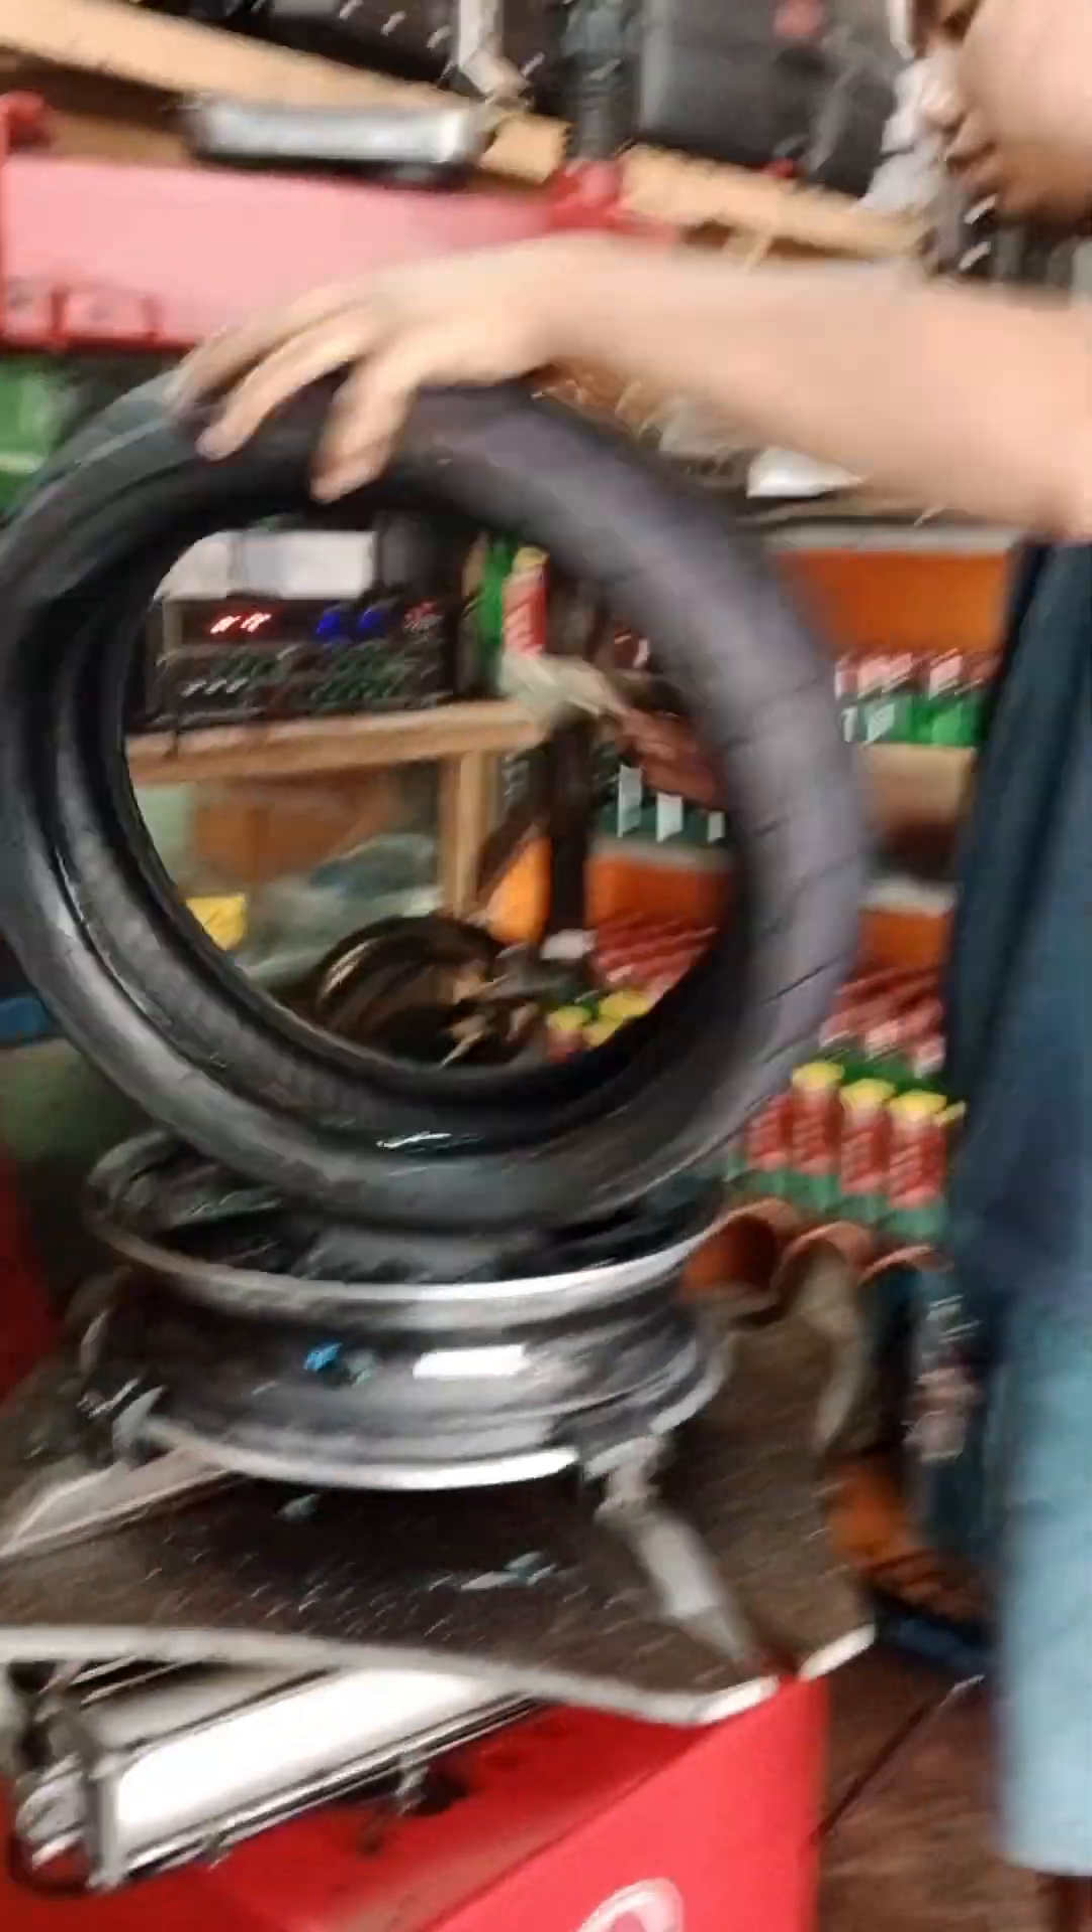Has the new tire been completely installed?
No.